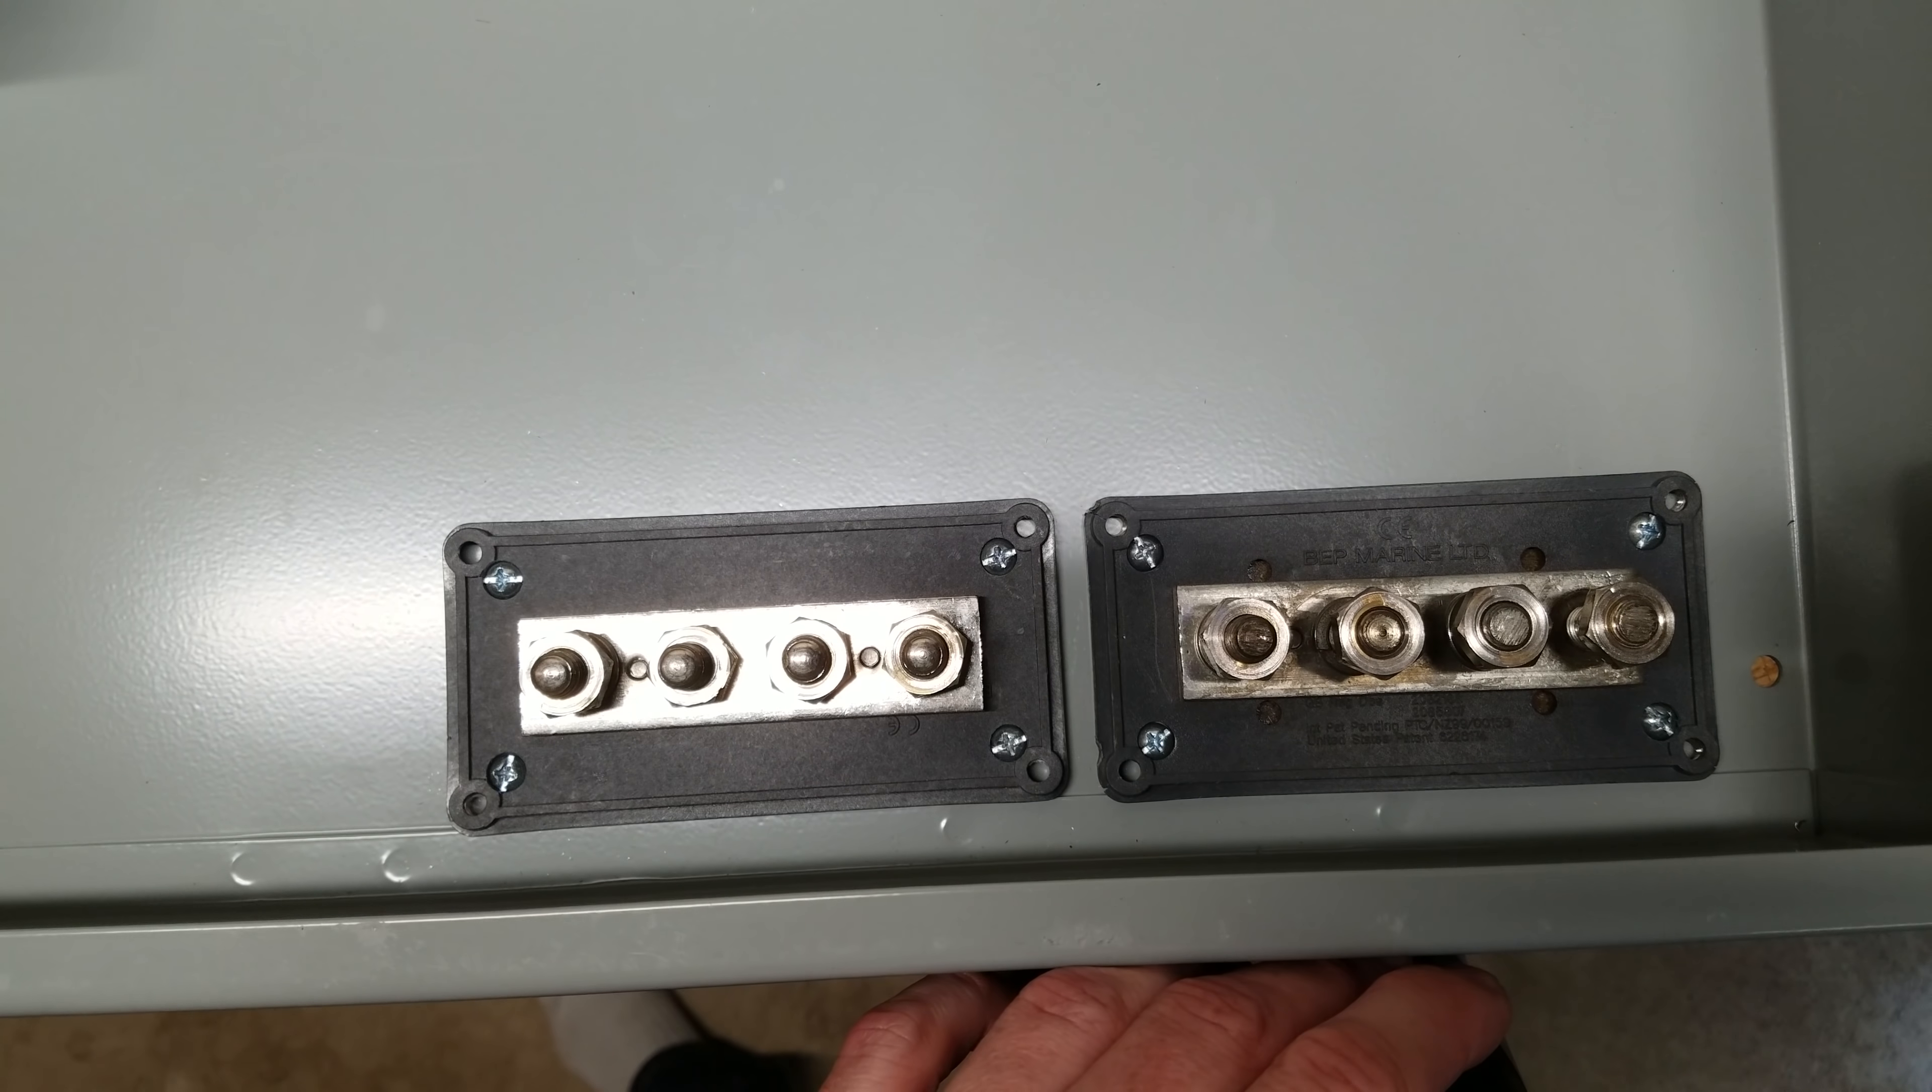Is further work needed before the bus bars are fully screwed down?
No.